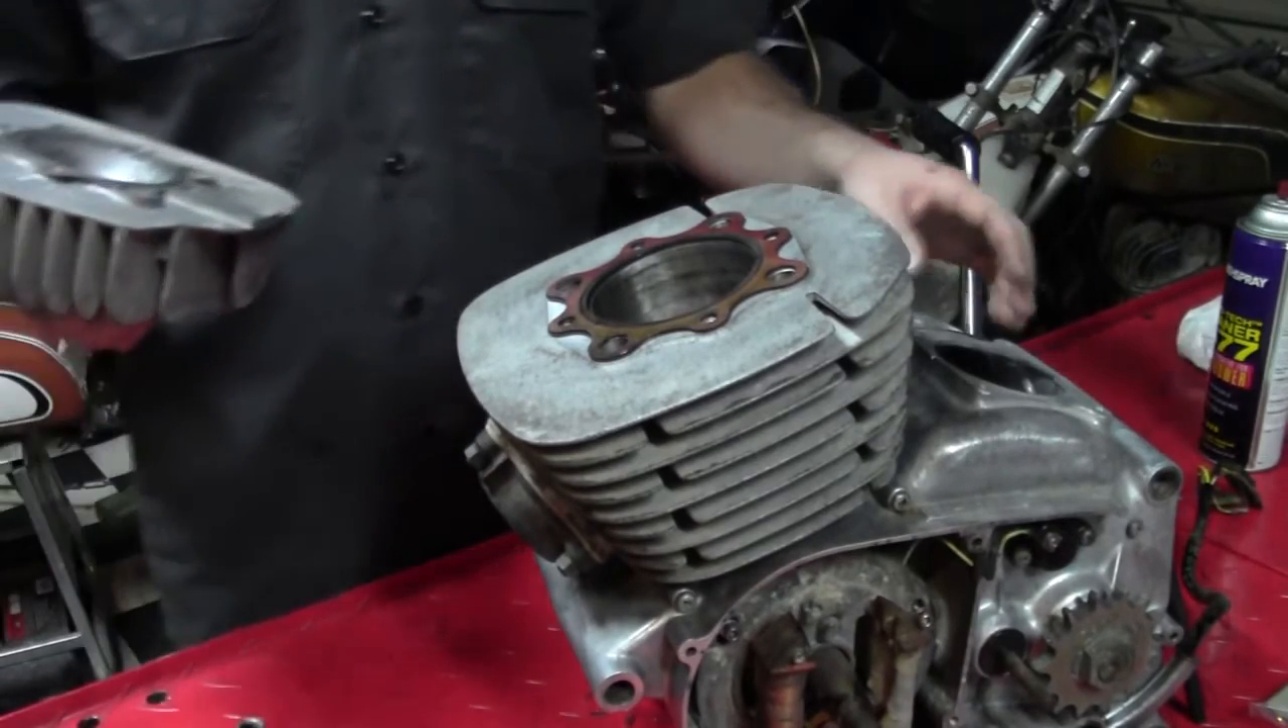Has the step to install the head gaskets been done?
Yes.